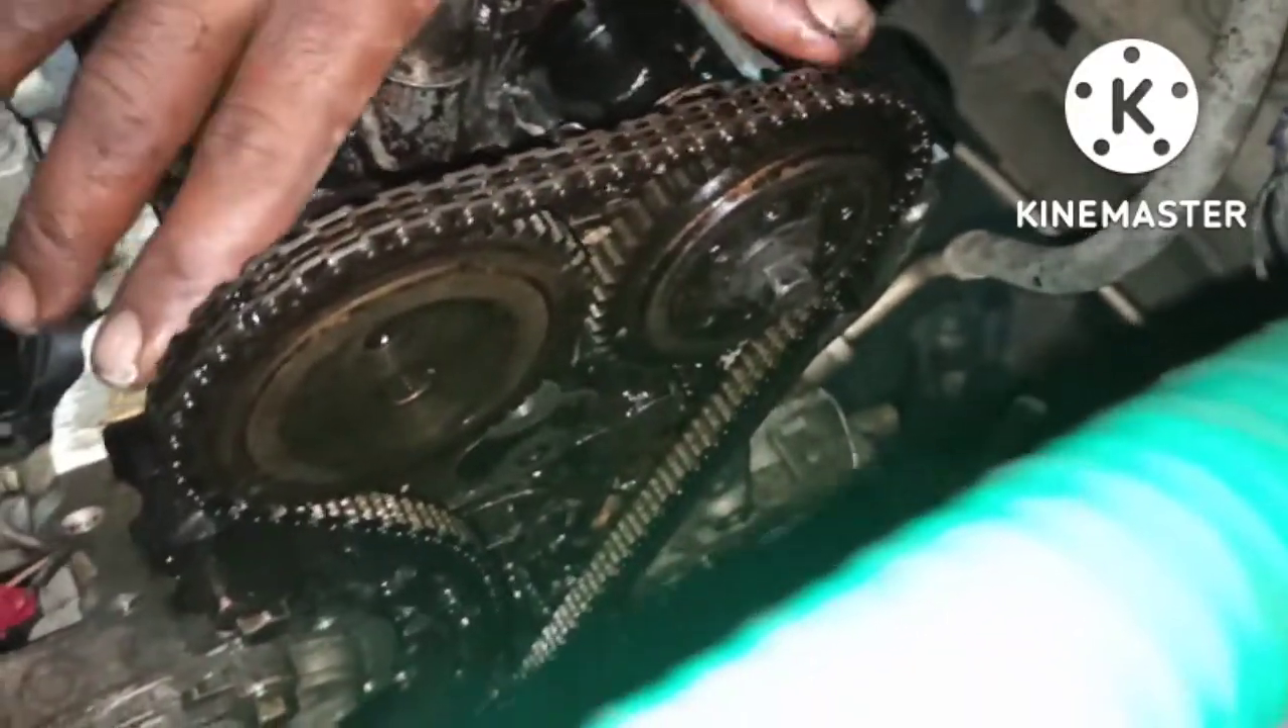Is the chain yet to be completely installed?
No.